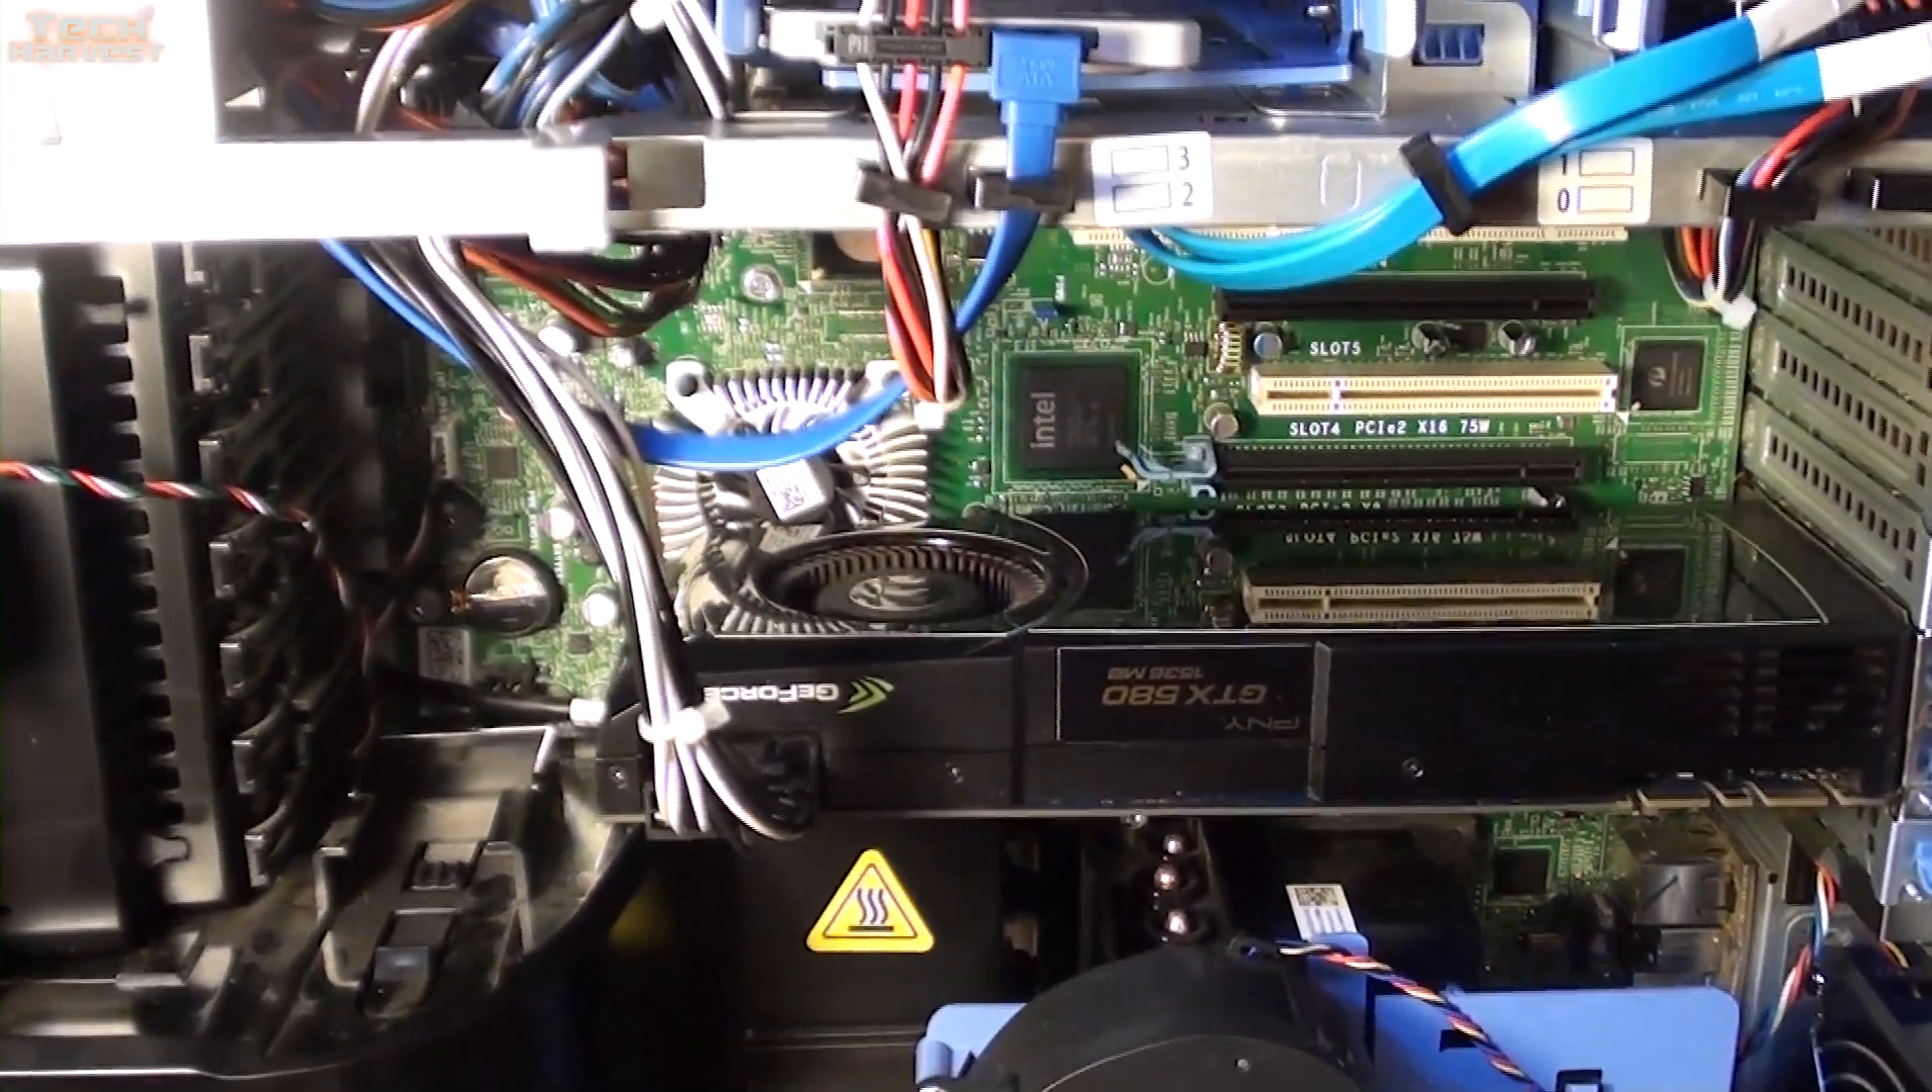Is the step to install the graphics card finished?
Yes.